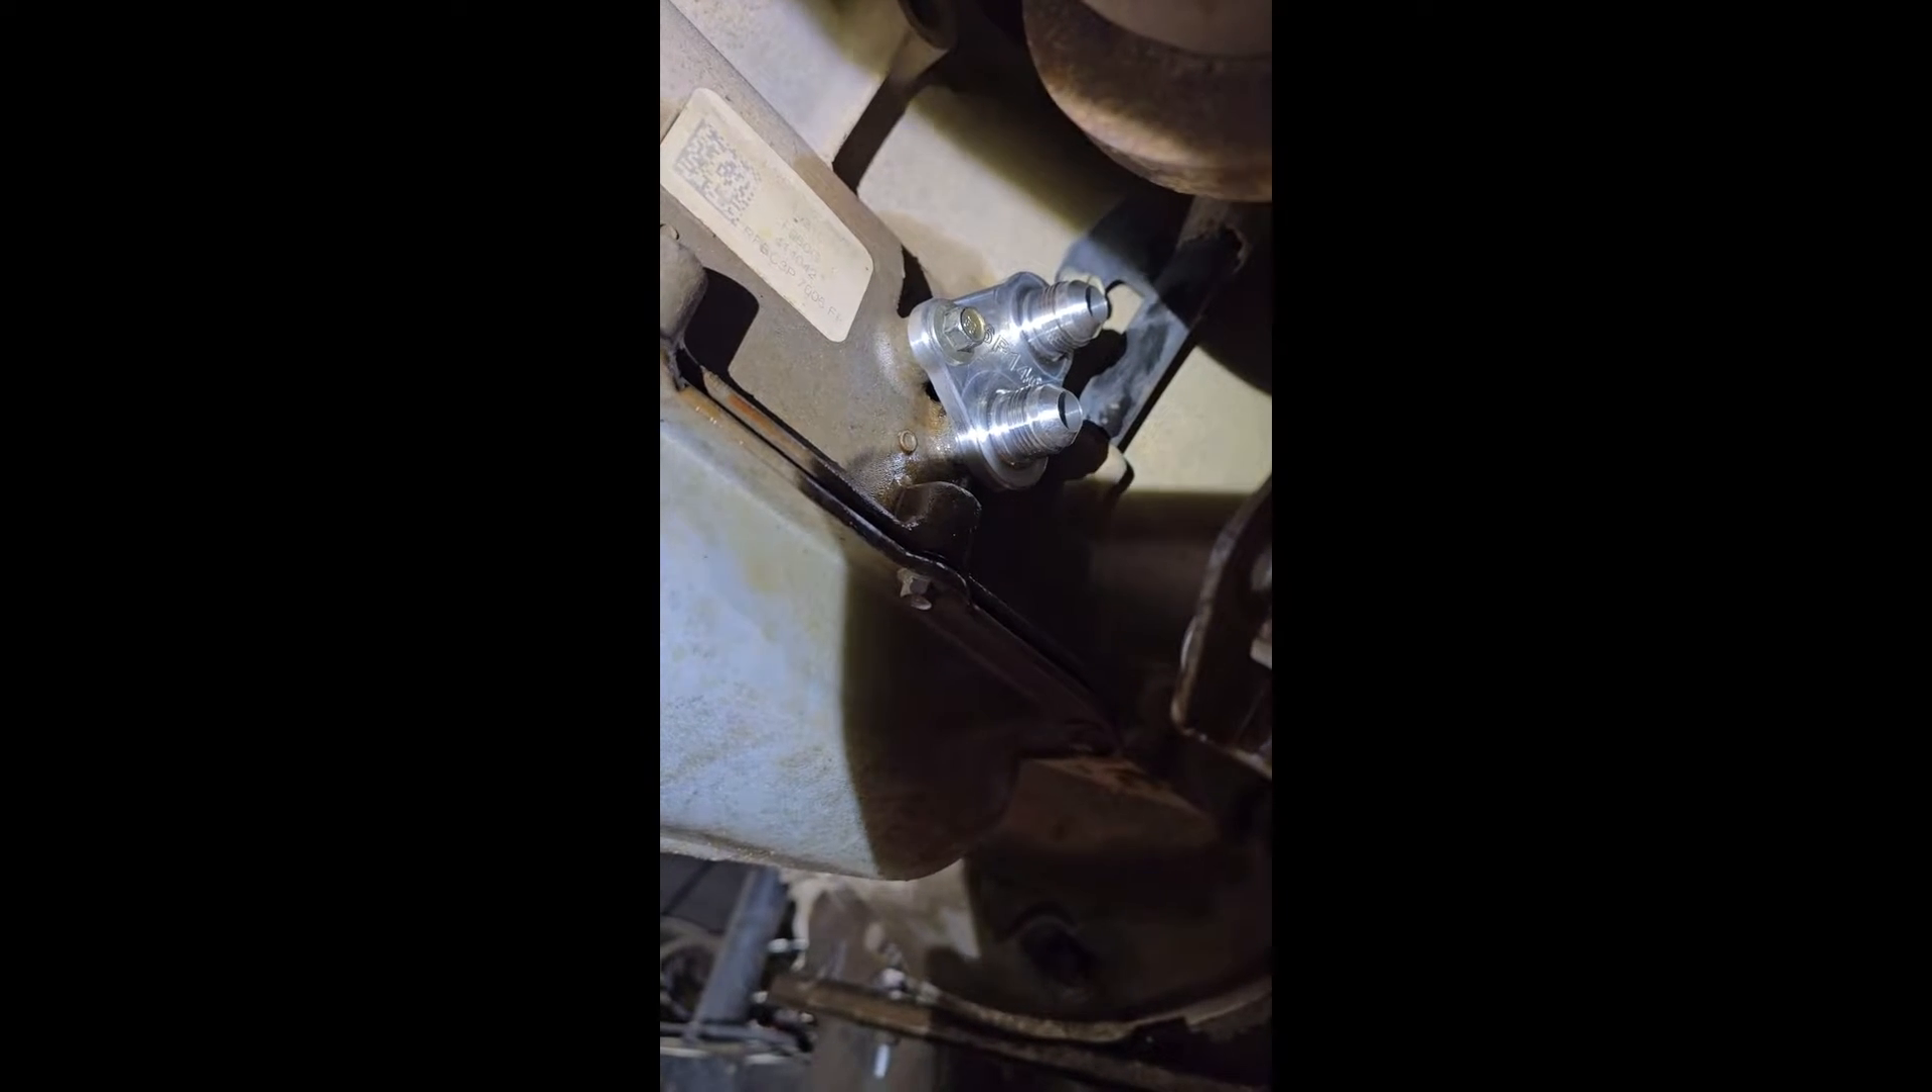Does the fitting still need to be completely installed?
No.